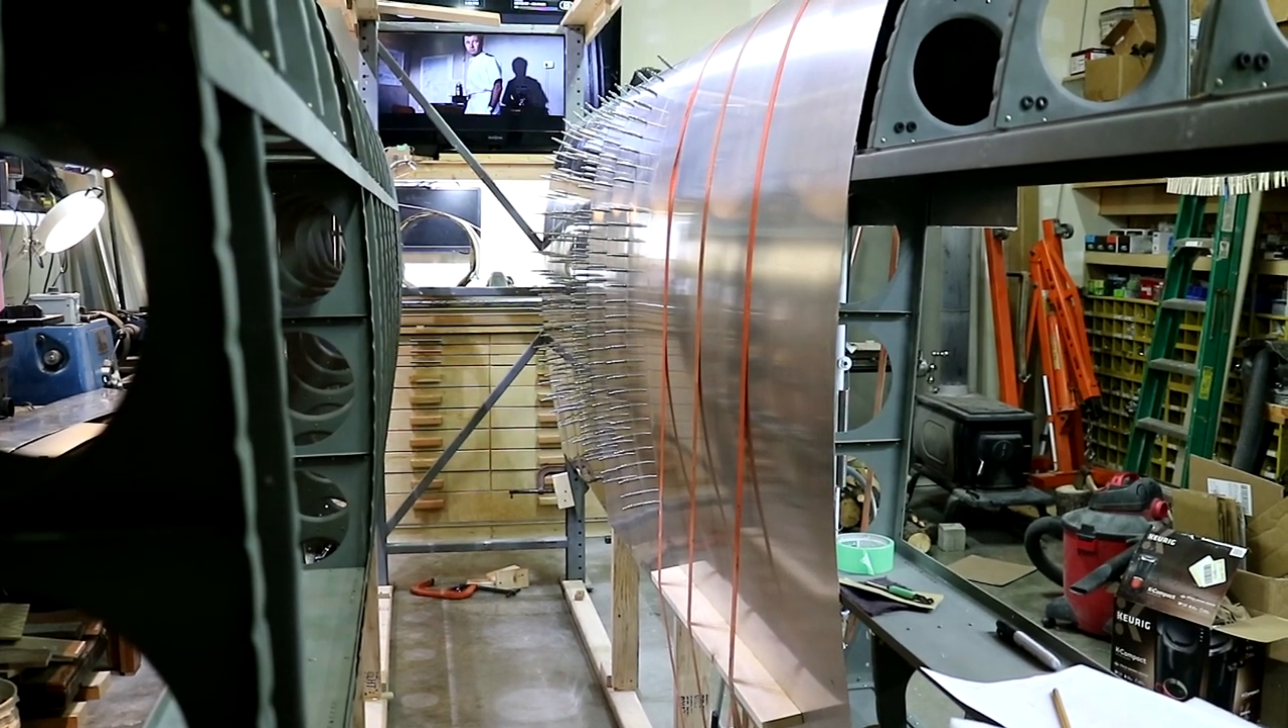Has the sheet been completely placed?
Yes.